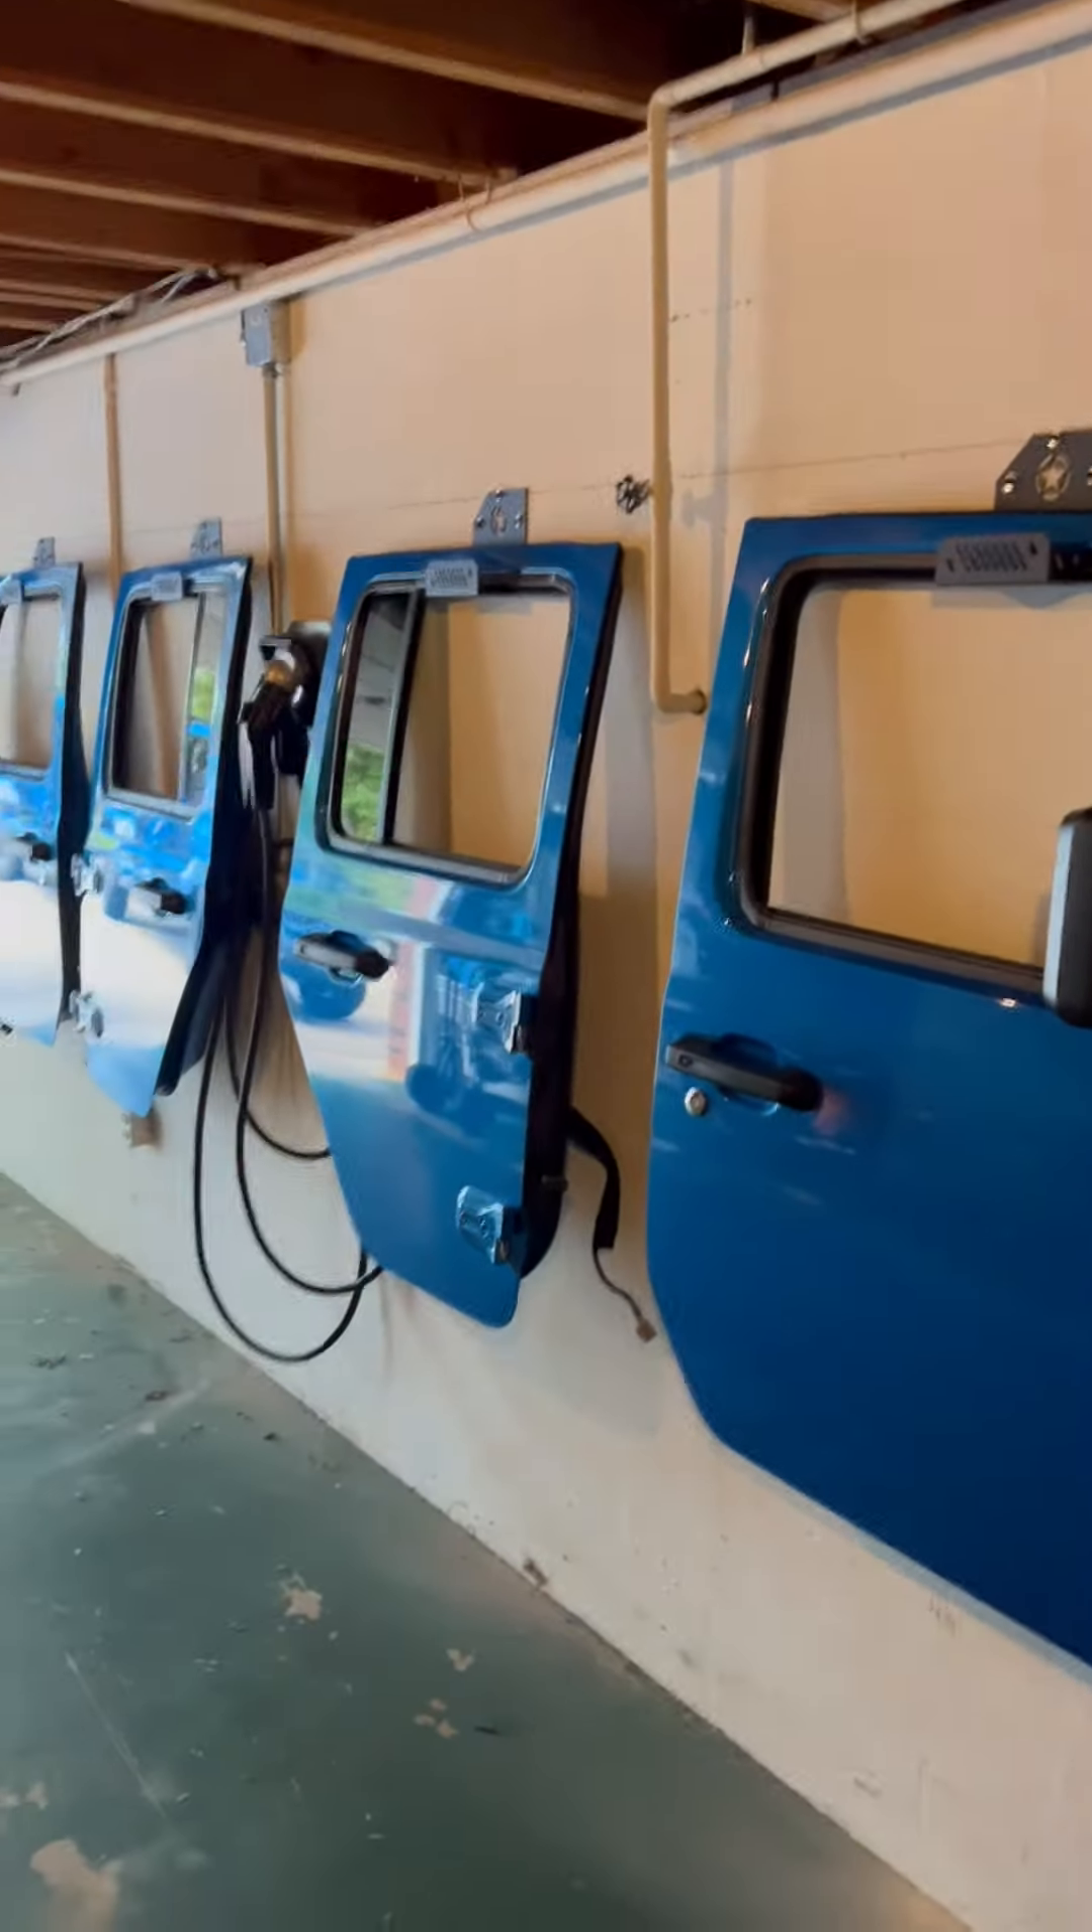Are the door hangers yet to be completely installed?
No.